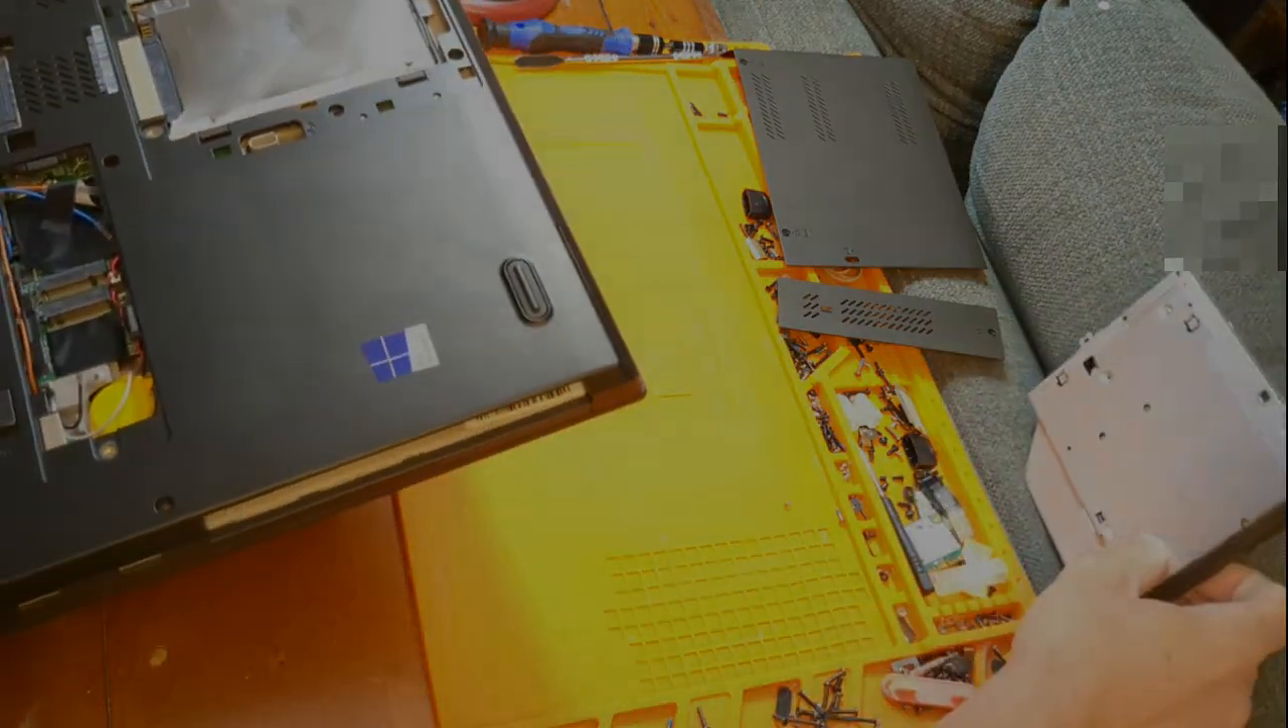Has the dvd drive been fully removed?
Yes.